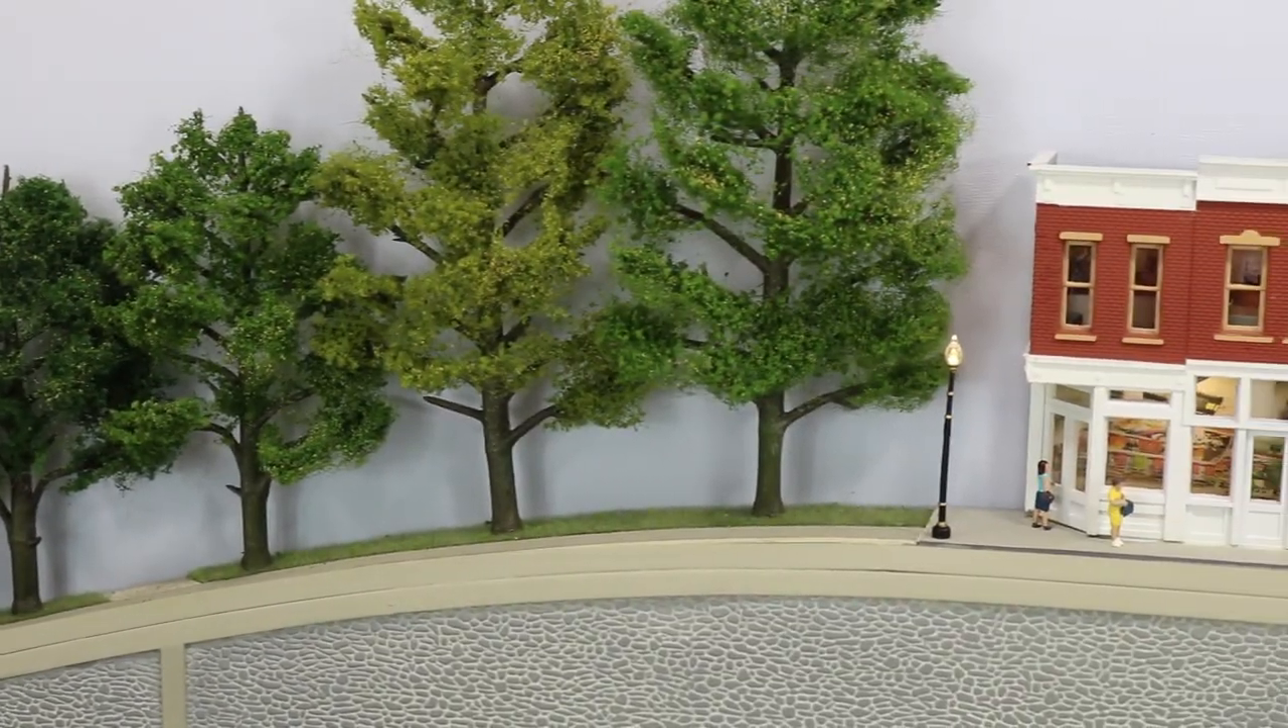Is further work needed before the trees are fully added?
No.